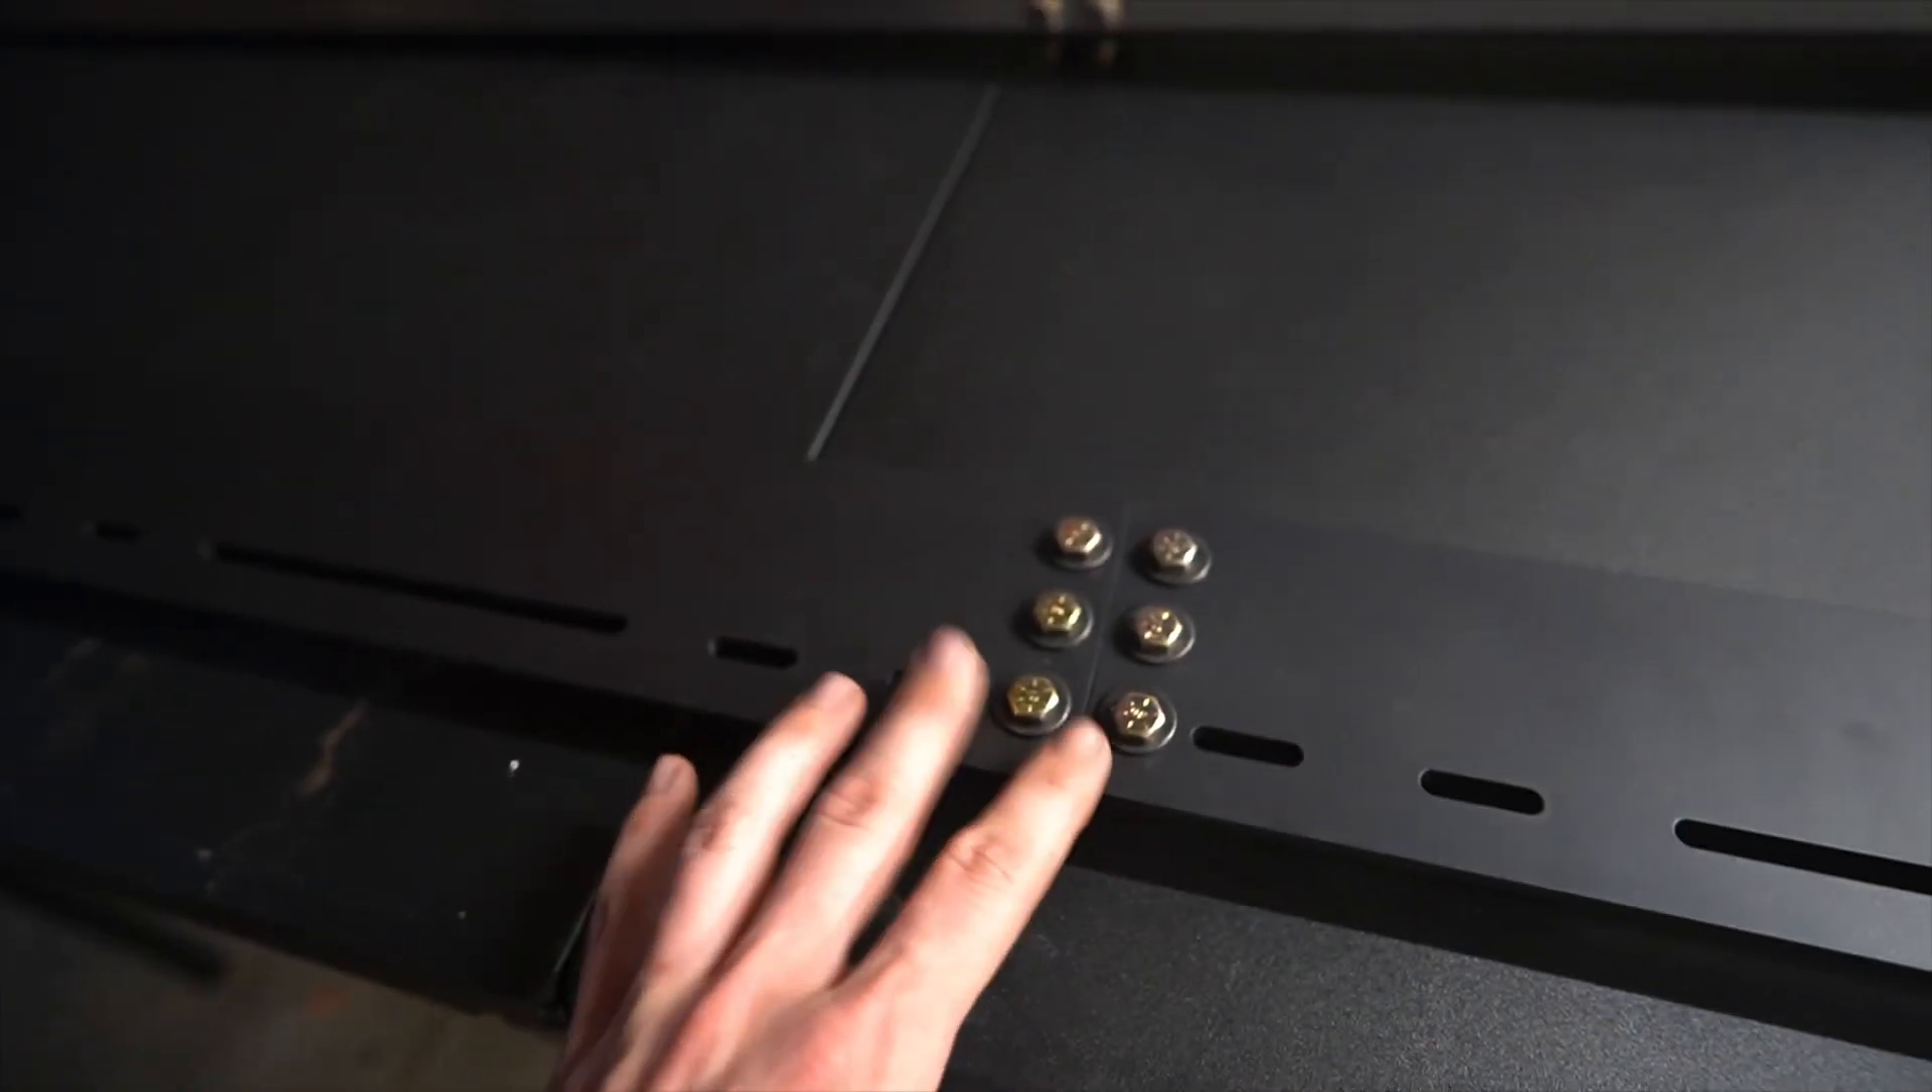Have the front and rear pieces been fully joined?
Yes.